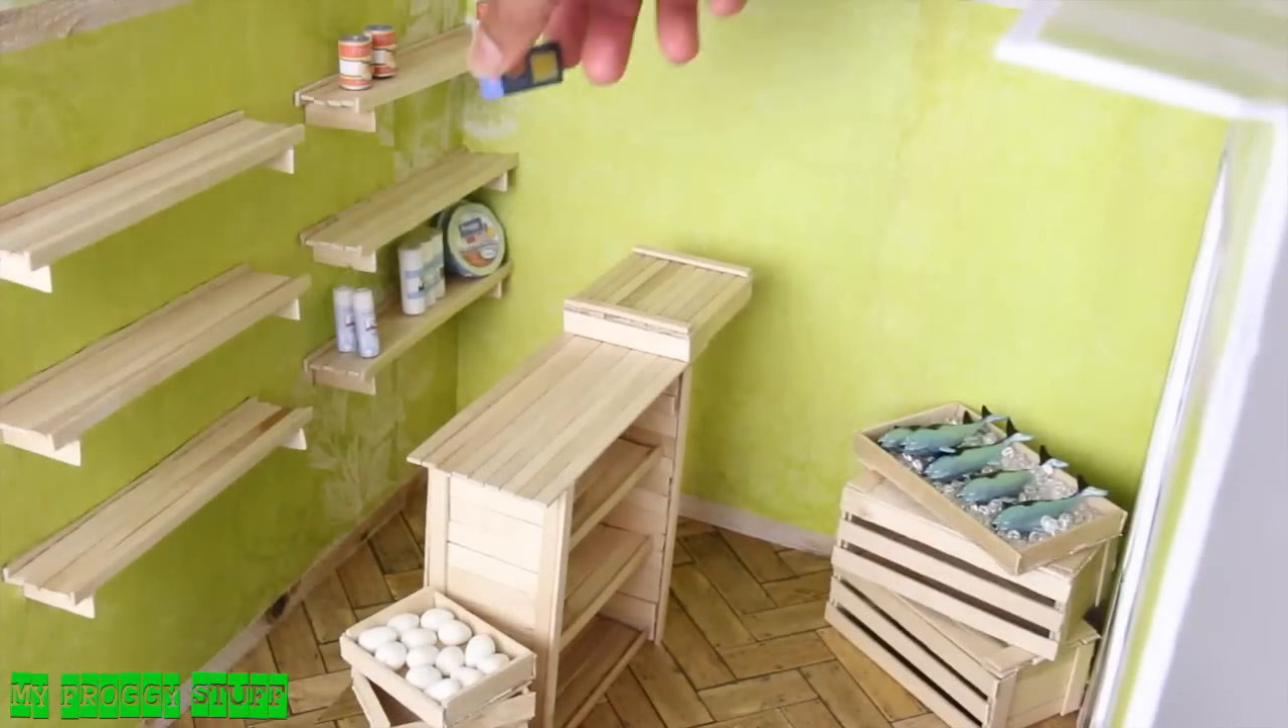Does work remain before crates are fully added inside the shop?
No.